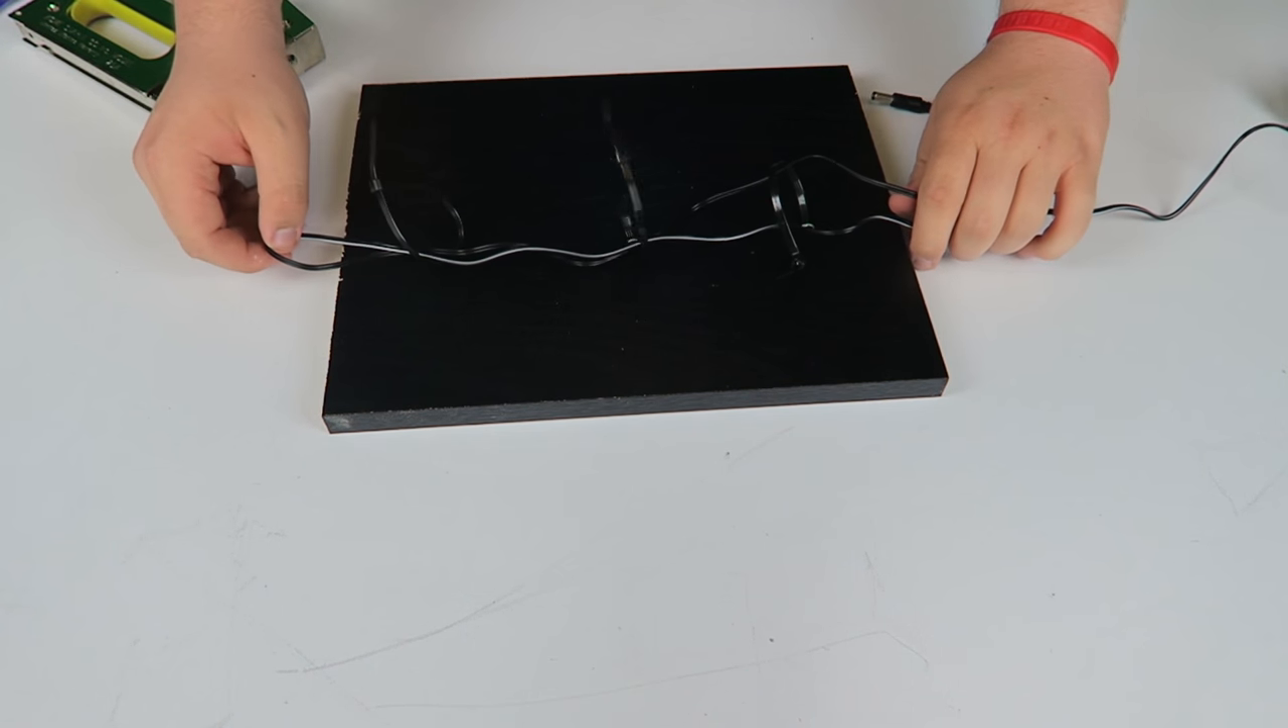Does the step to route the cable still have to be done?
Yes.